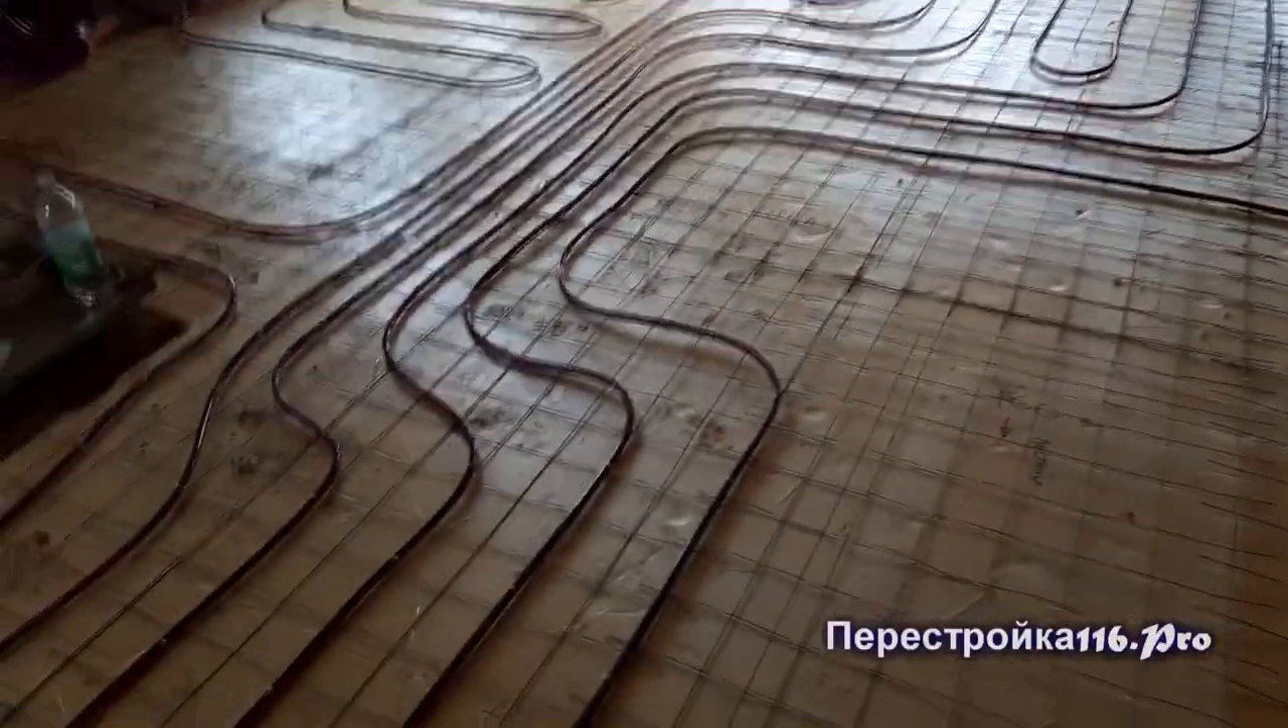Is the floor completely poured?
No.